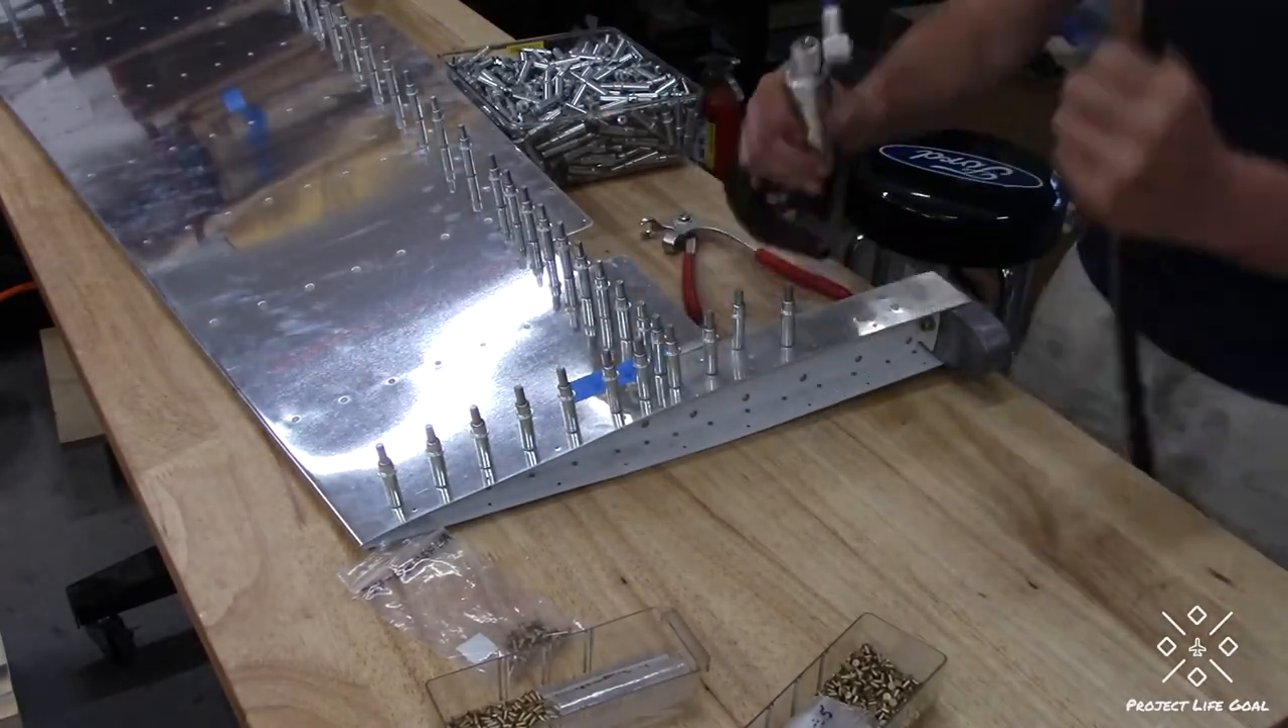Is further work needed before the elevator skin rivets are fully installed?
Yes.